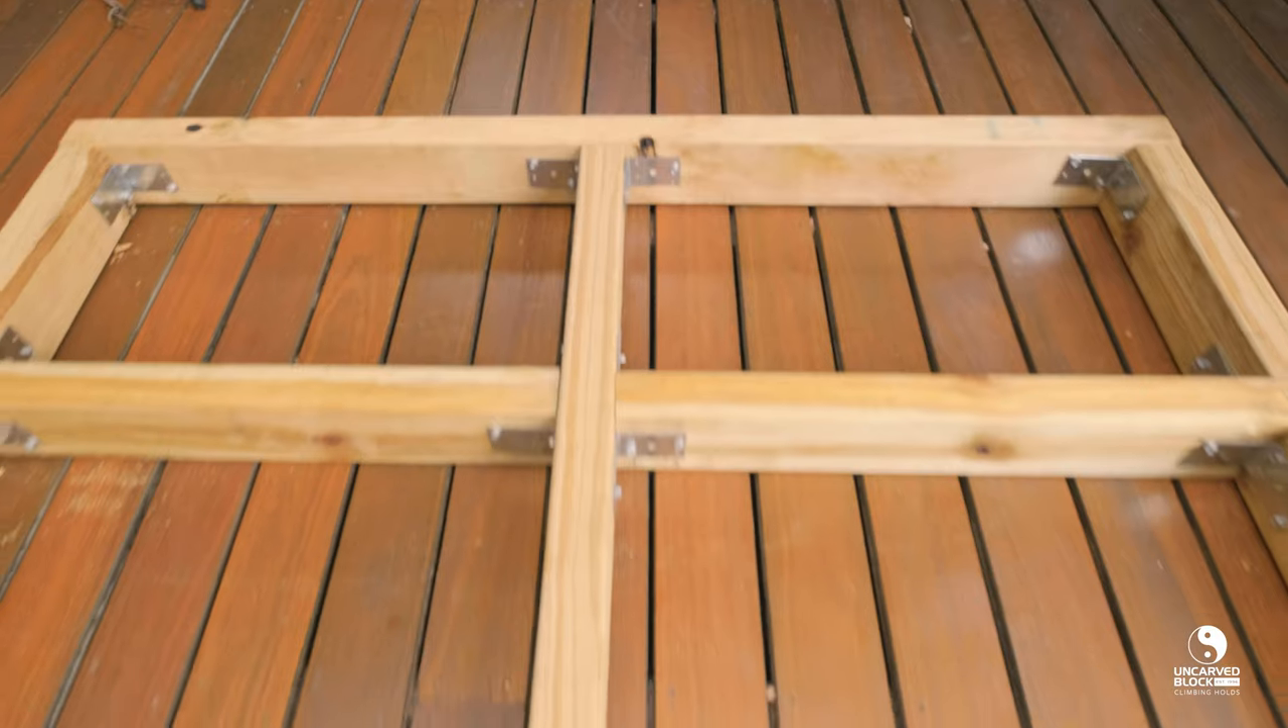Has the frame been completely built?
Yes.